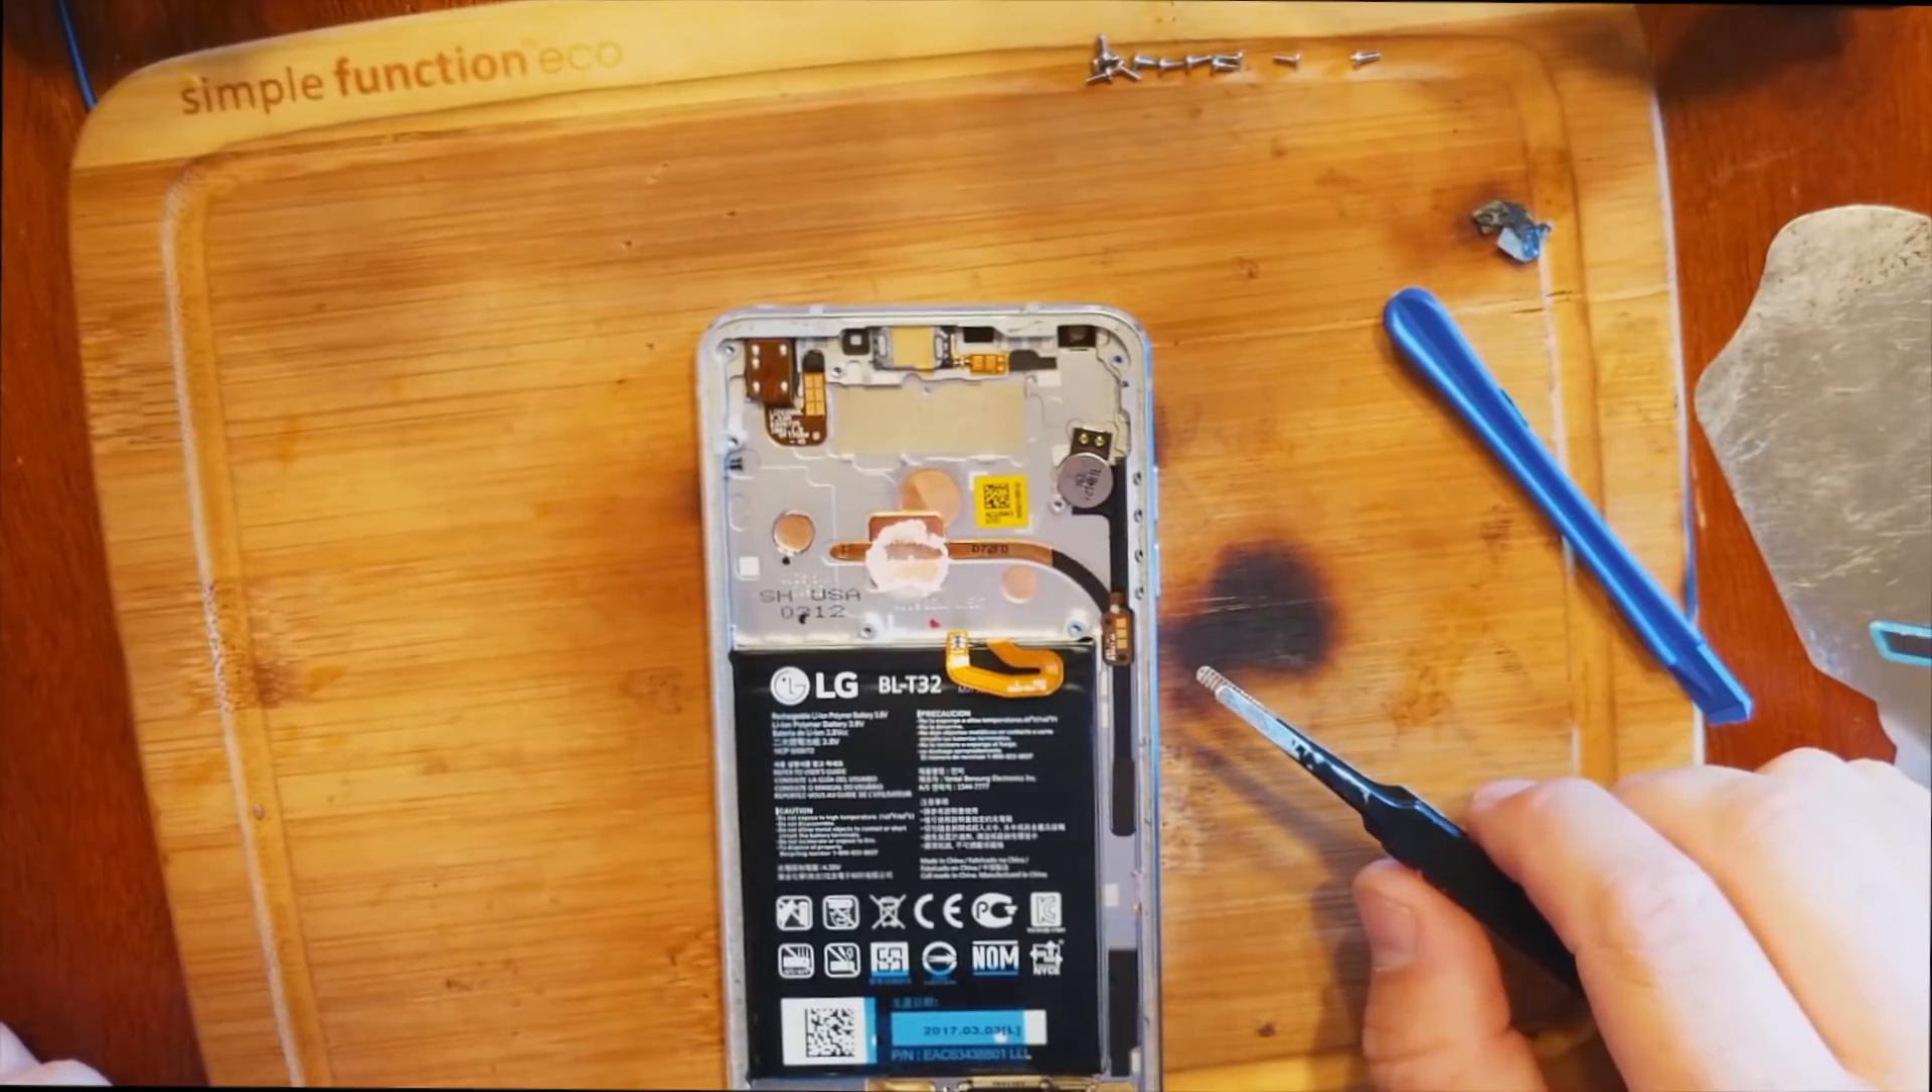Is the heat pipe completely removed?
No.